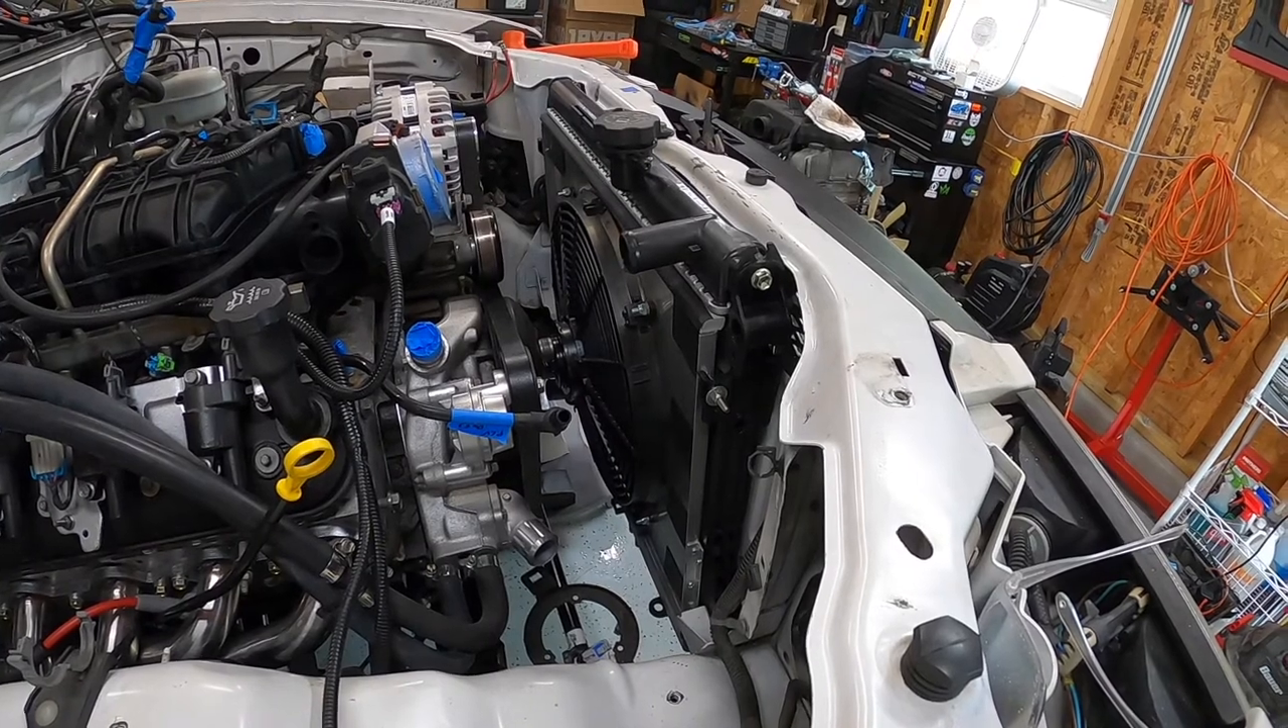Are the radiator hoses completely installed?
No.